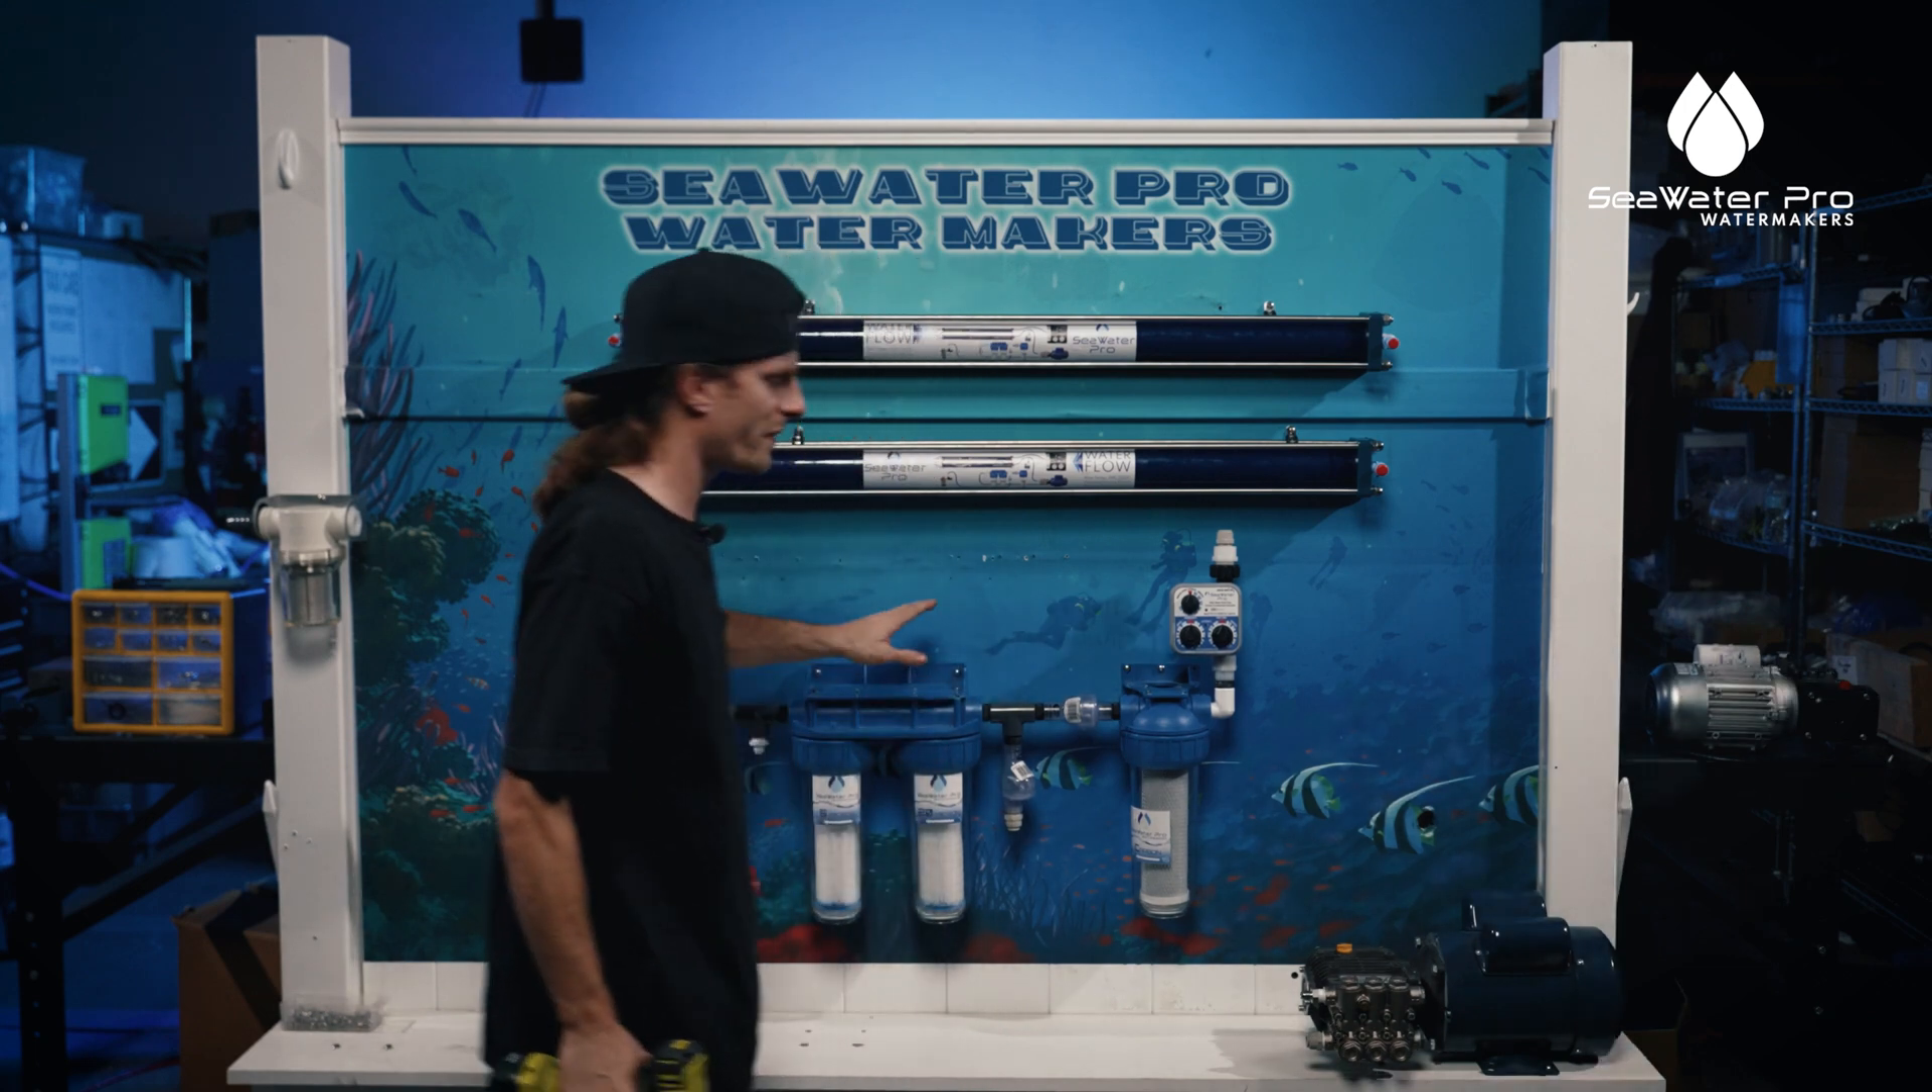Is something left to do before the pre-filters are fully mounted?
No.